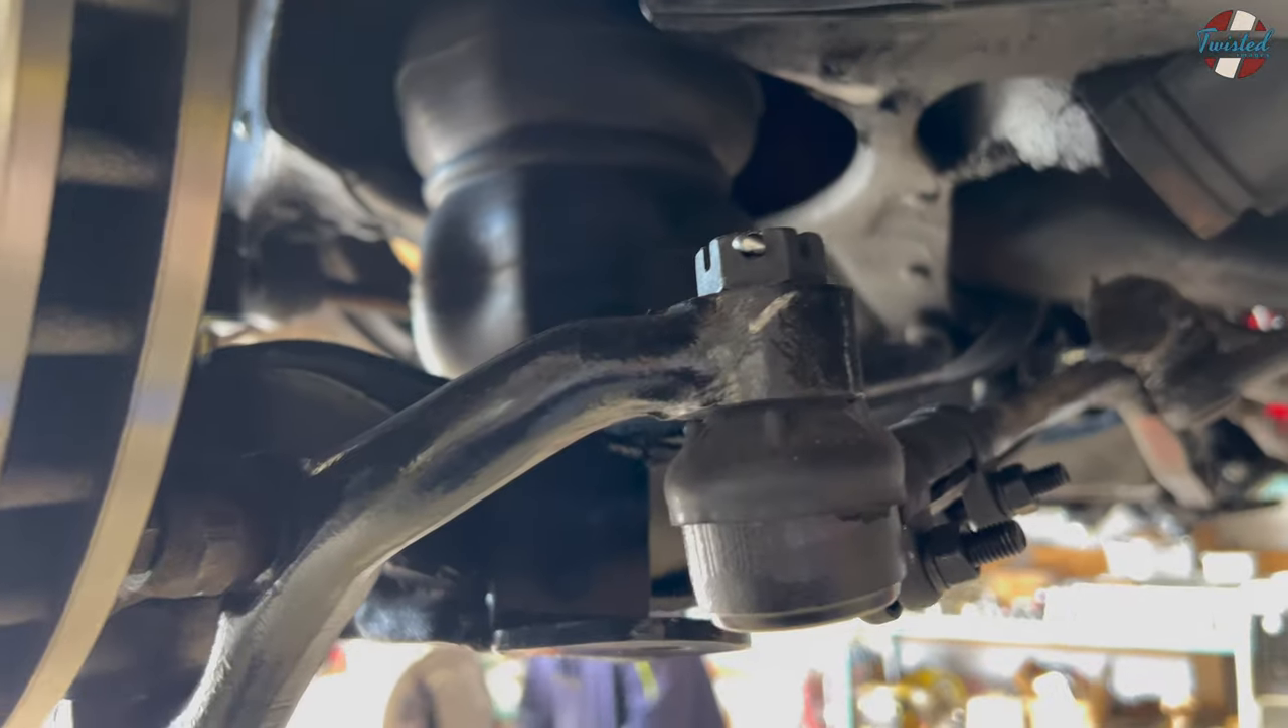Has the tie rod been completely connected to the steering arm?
Yes.